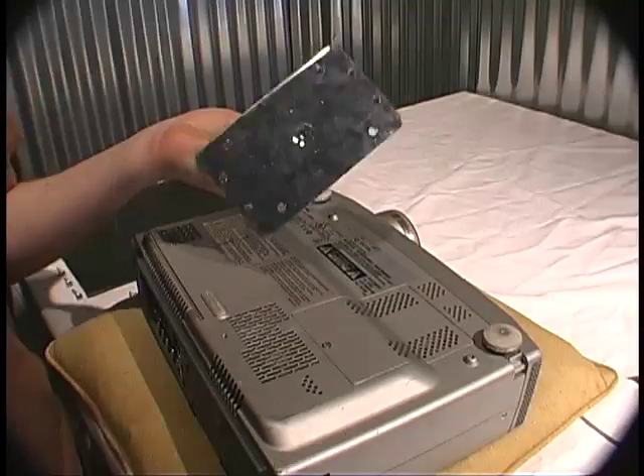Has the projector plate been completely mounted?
No.